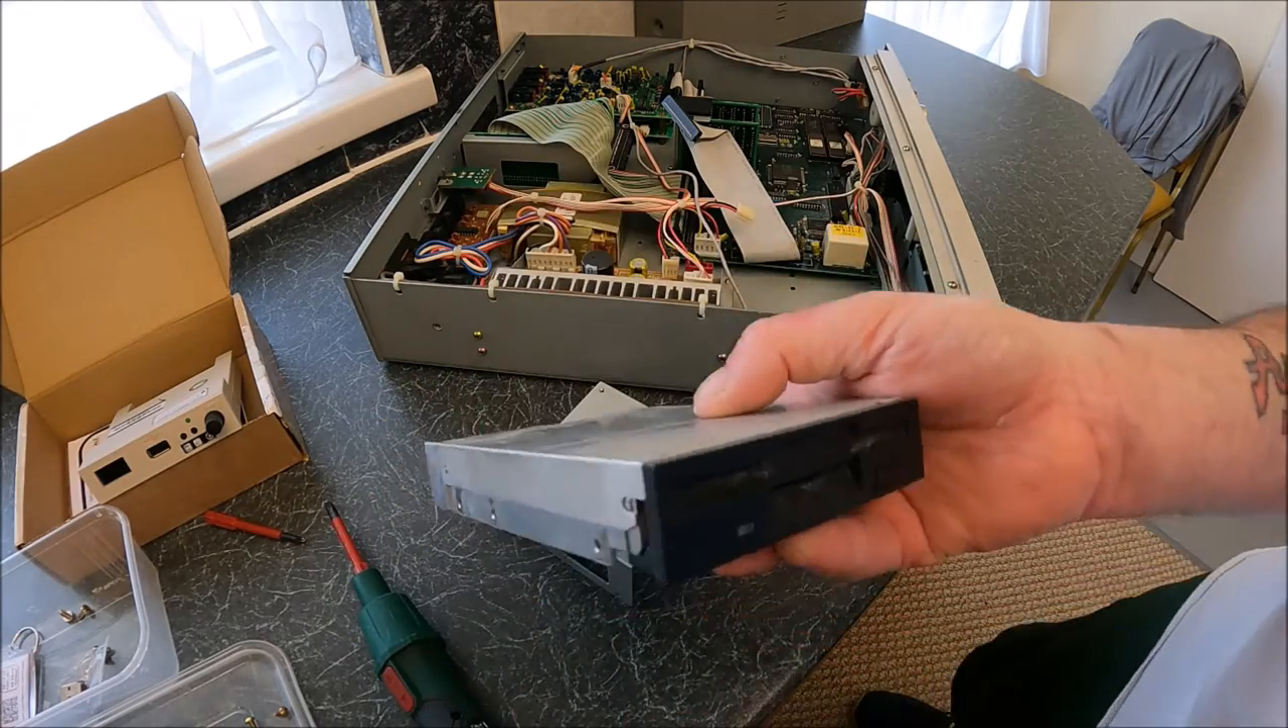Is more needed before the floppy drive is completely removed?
No.